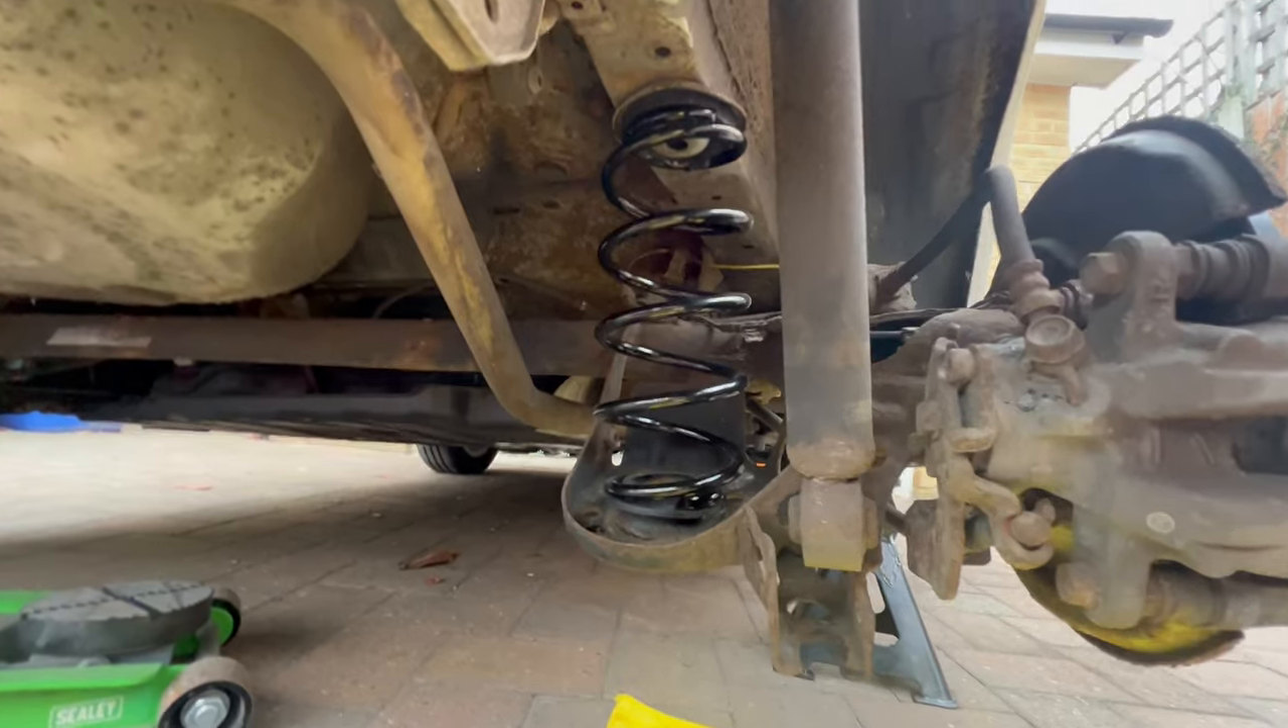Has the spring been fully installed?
Yes.